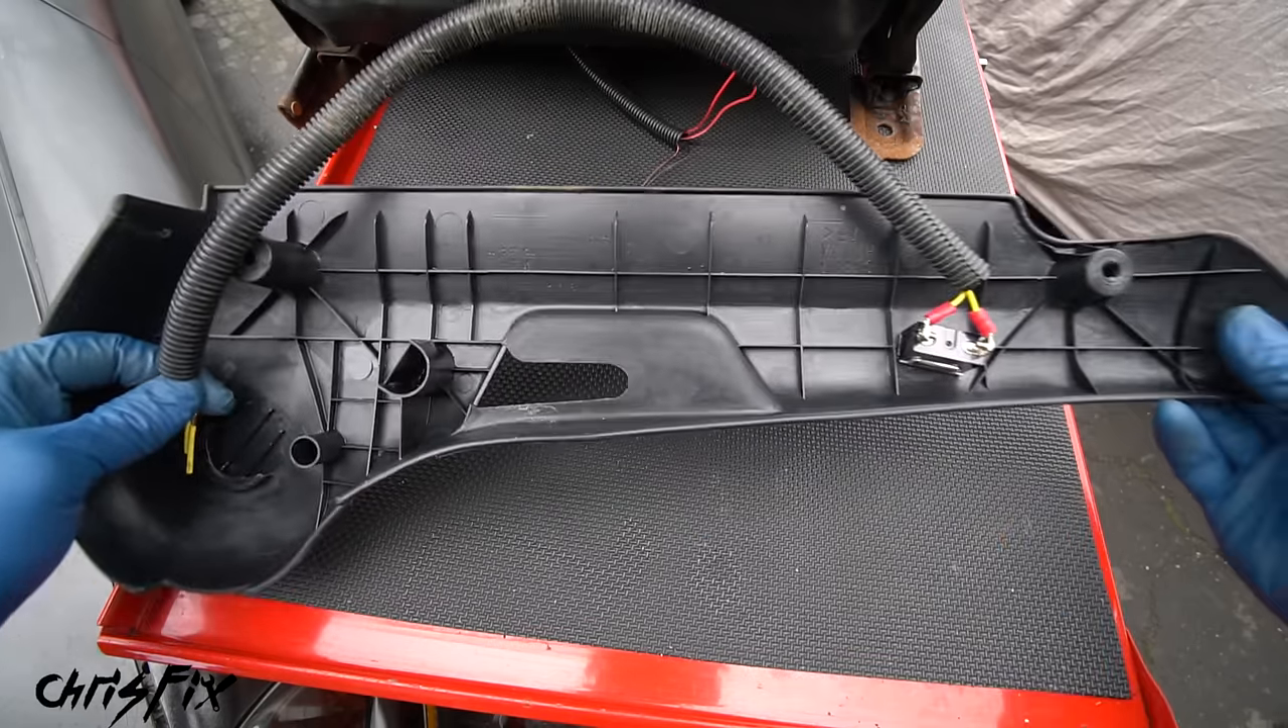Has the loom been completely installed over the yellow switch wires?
Yes.